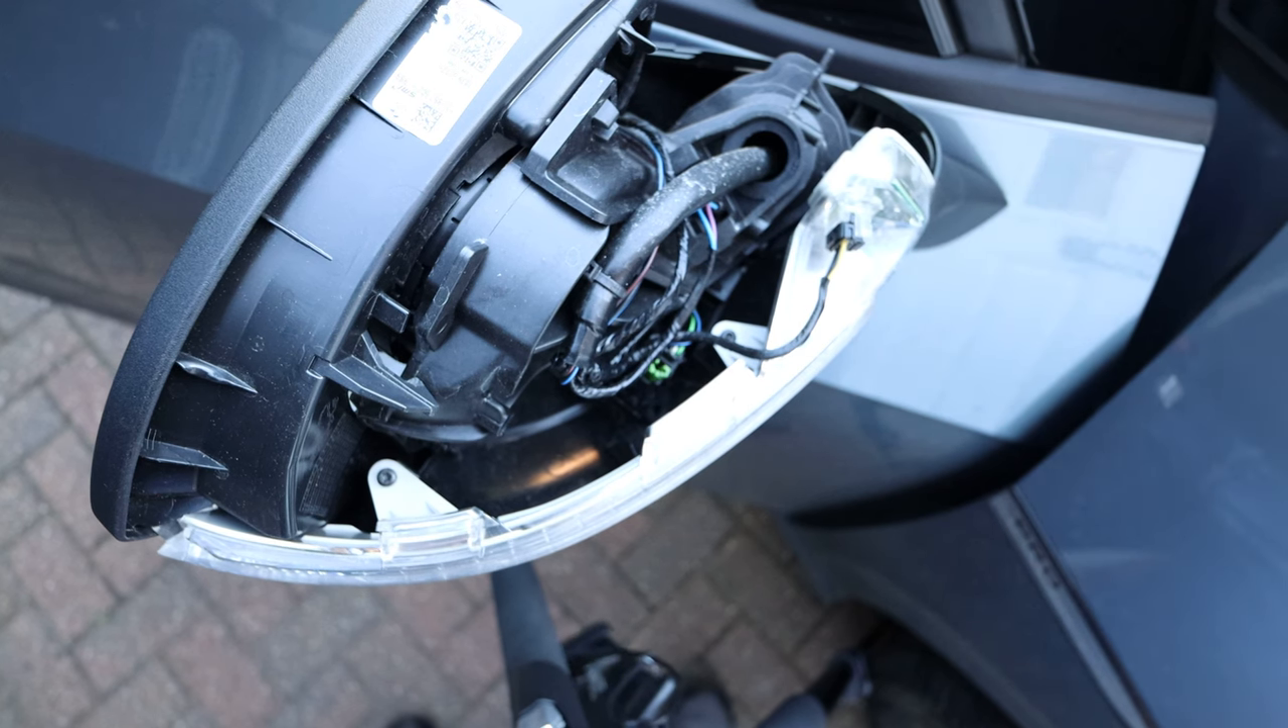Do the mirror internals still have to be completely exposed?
No.